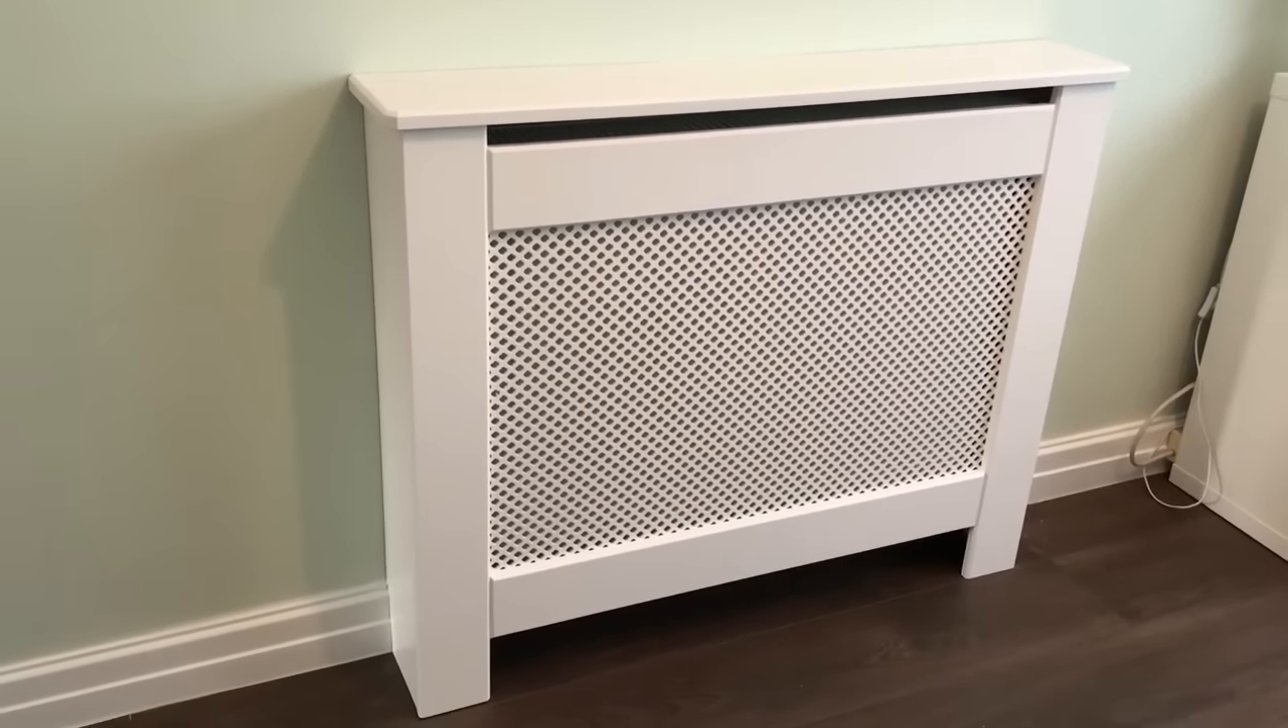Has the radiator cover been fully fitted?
Yes.